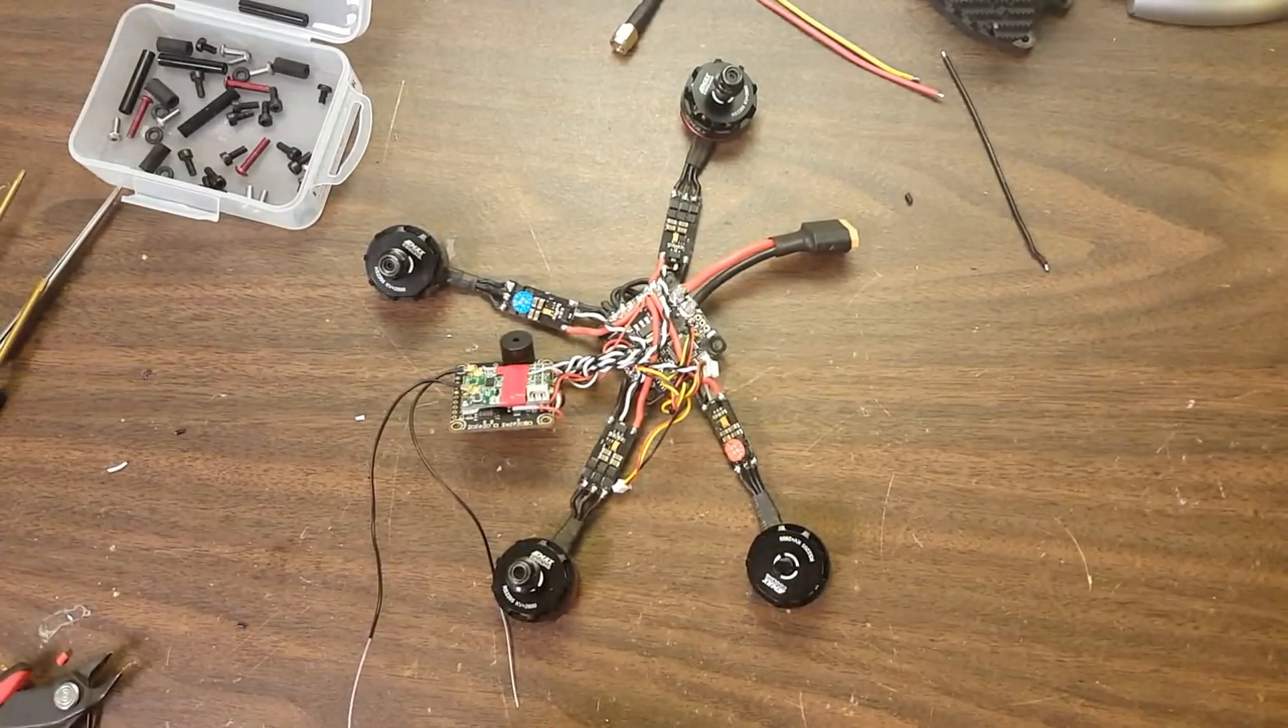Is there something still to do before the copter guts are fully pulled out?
No.